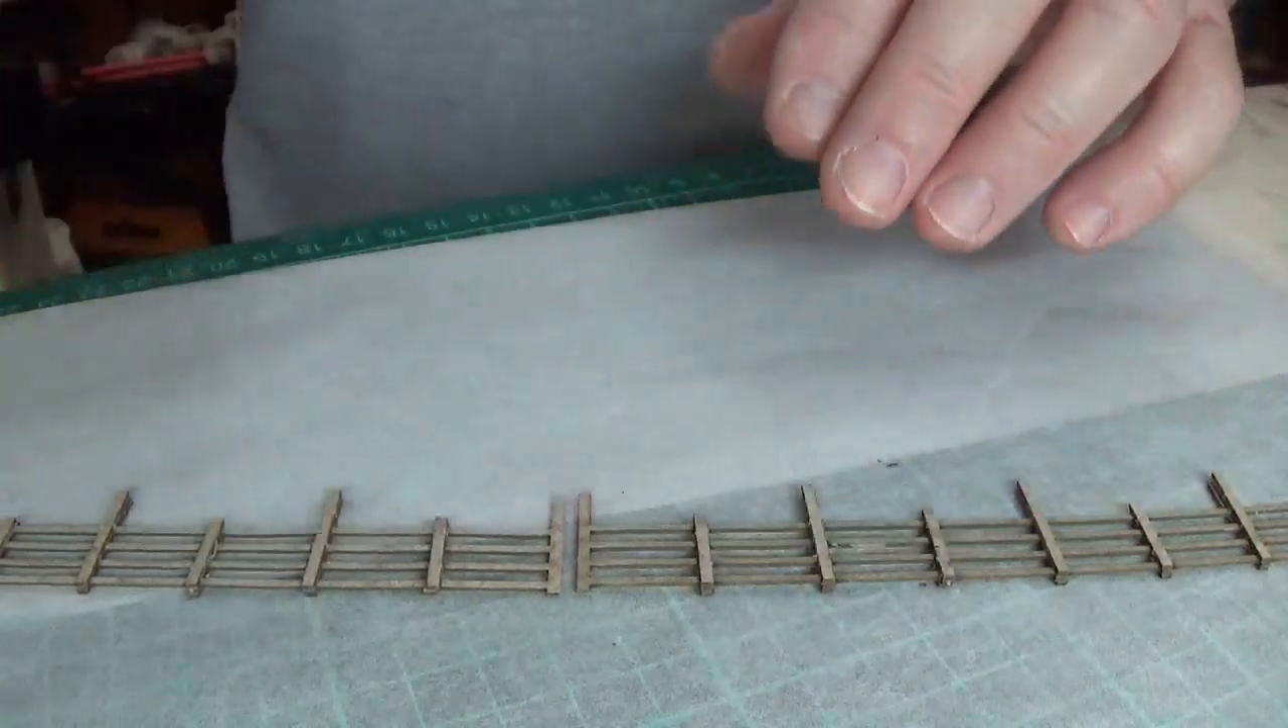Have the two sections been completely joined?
No.